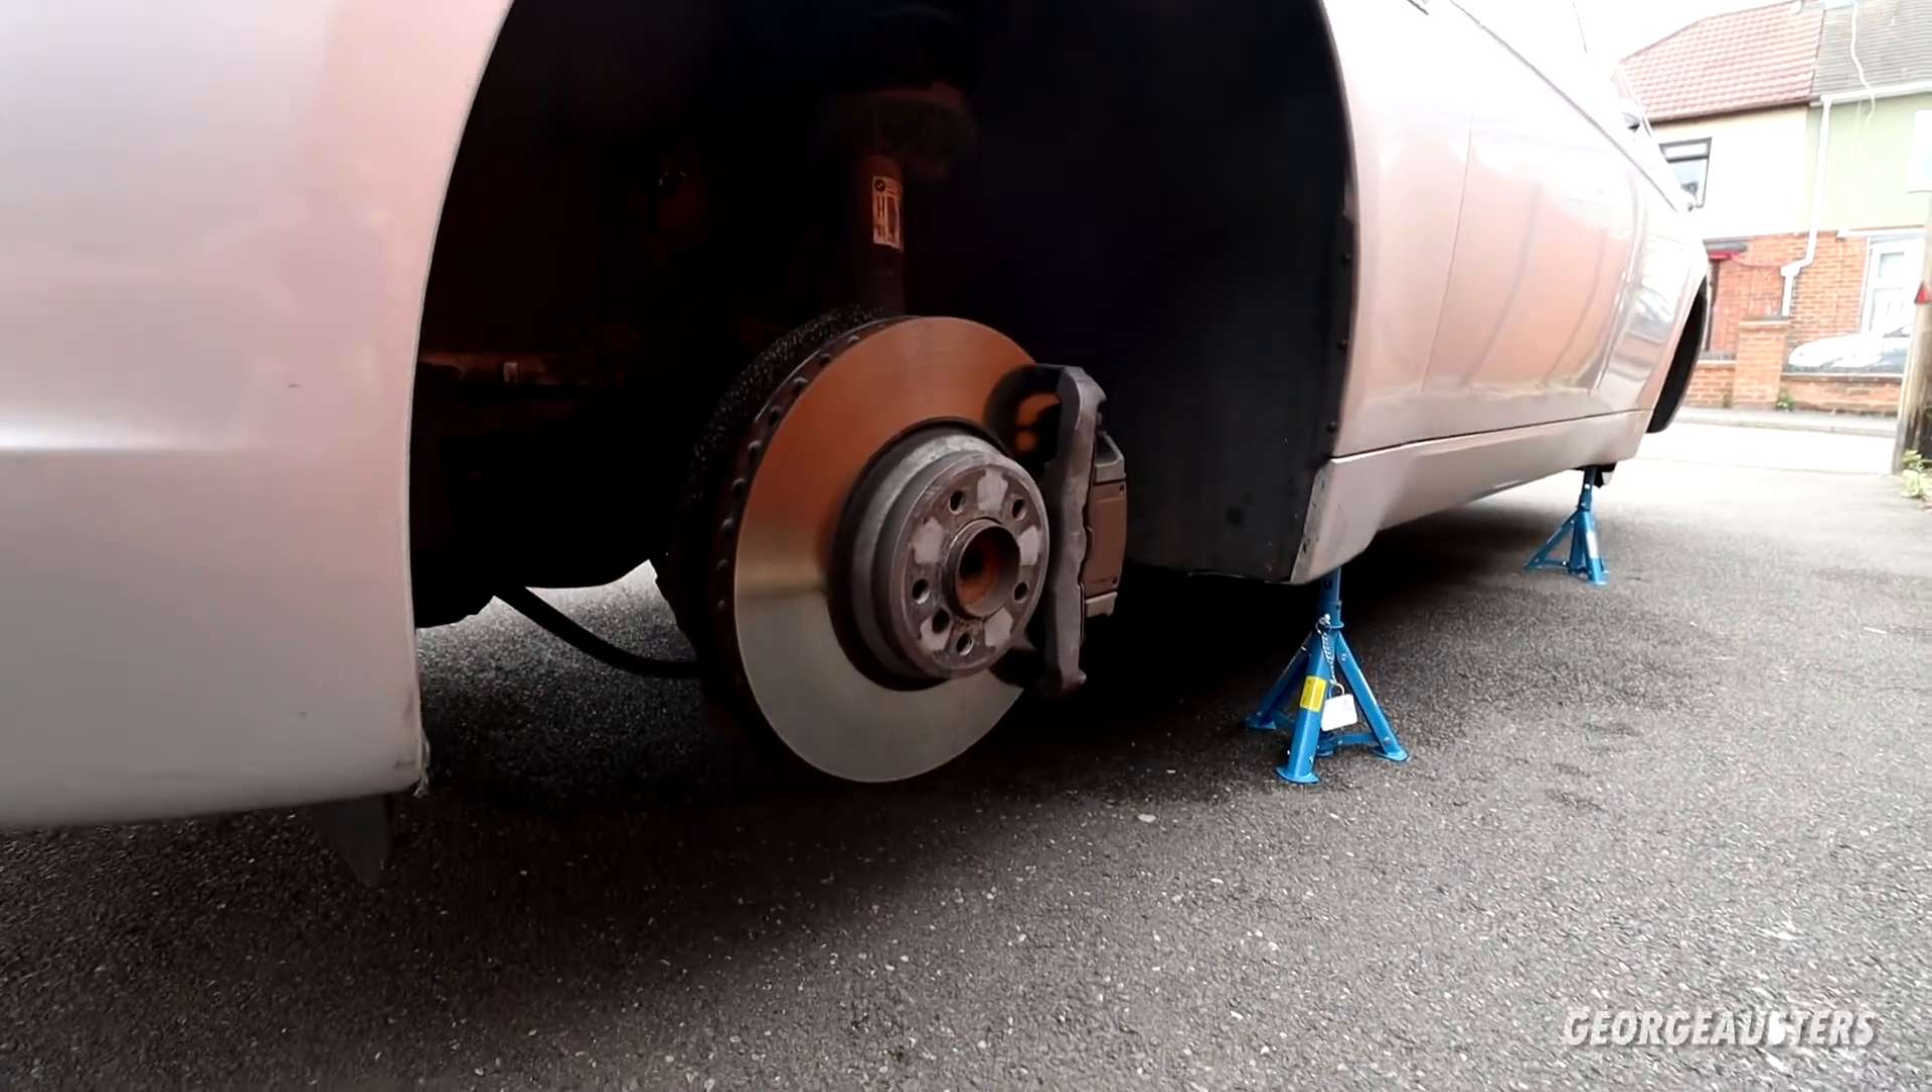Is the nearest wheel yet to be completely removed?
No.